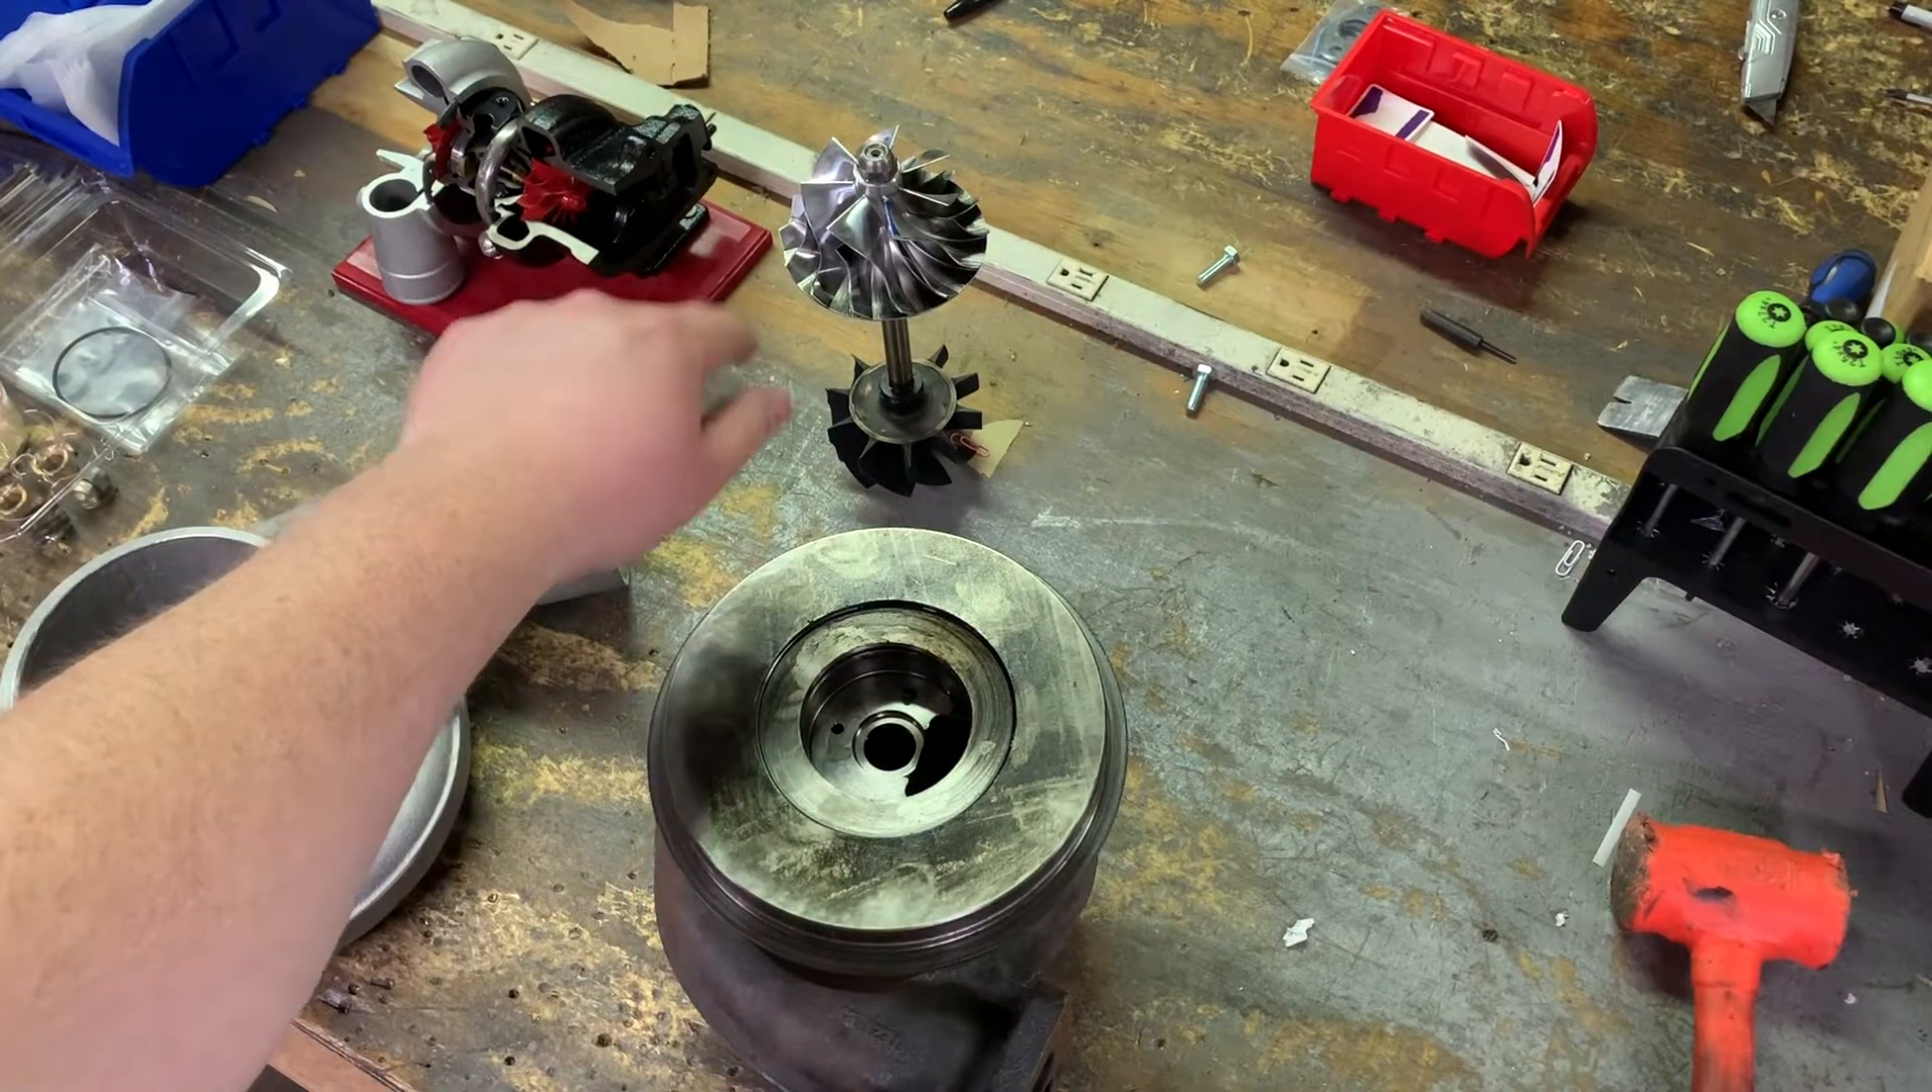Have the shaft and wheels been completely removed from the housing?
Yes.